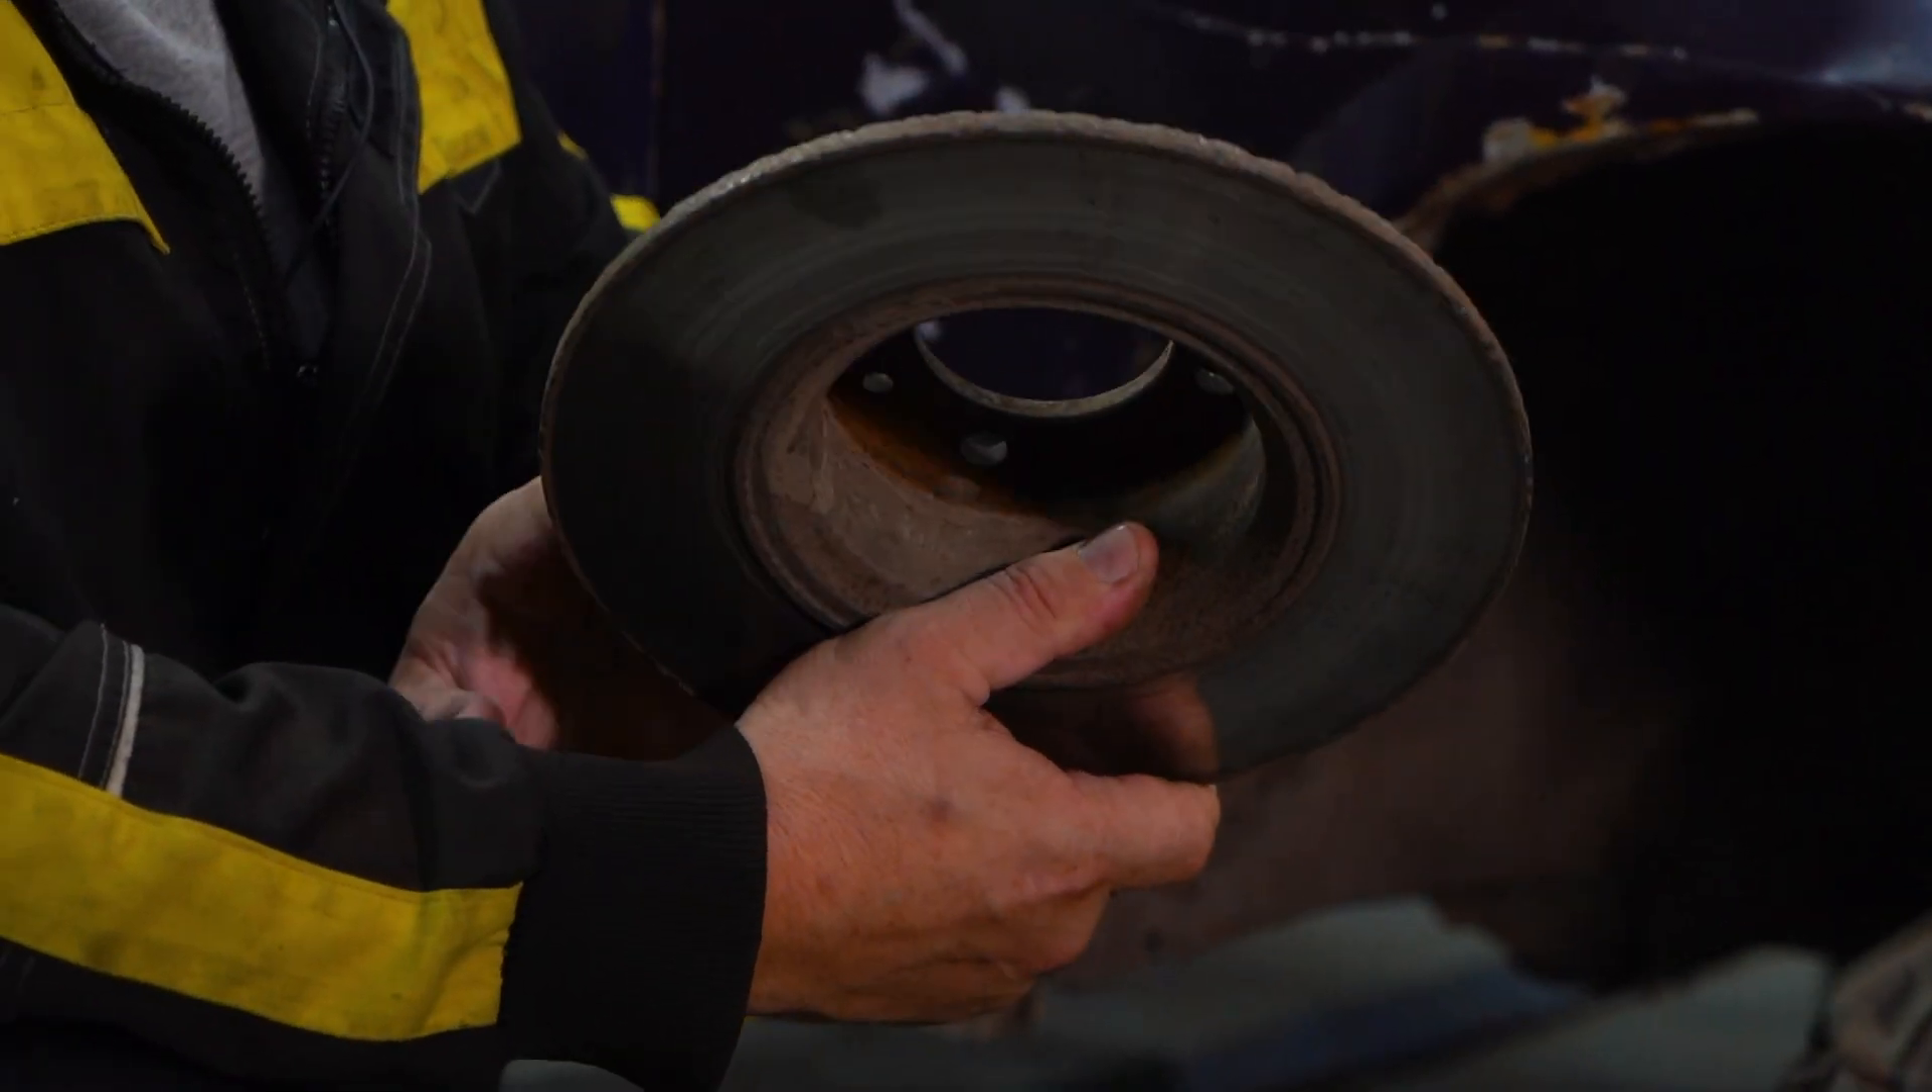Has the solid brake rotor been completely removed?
Yes.